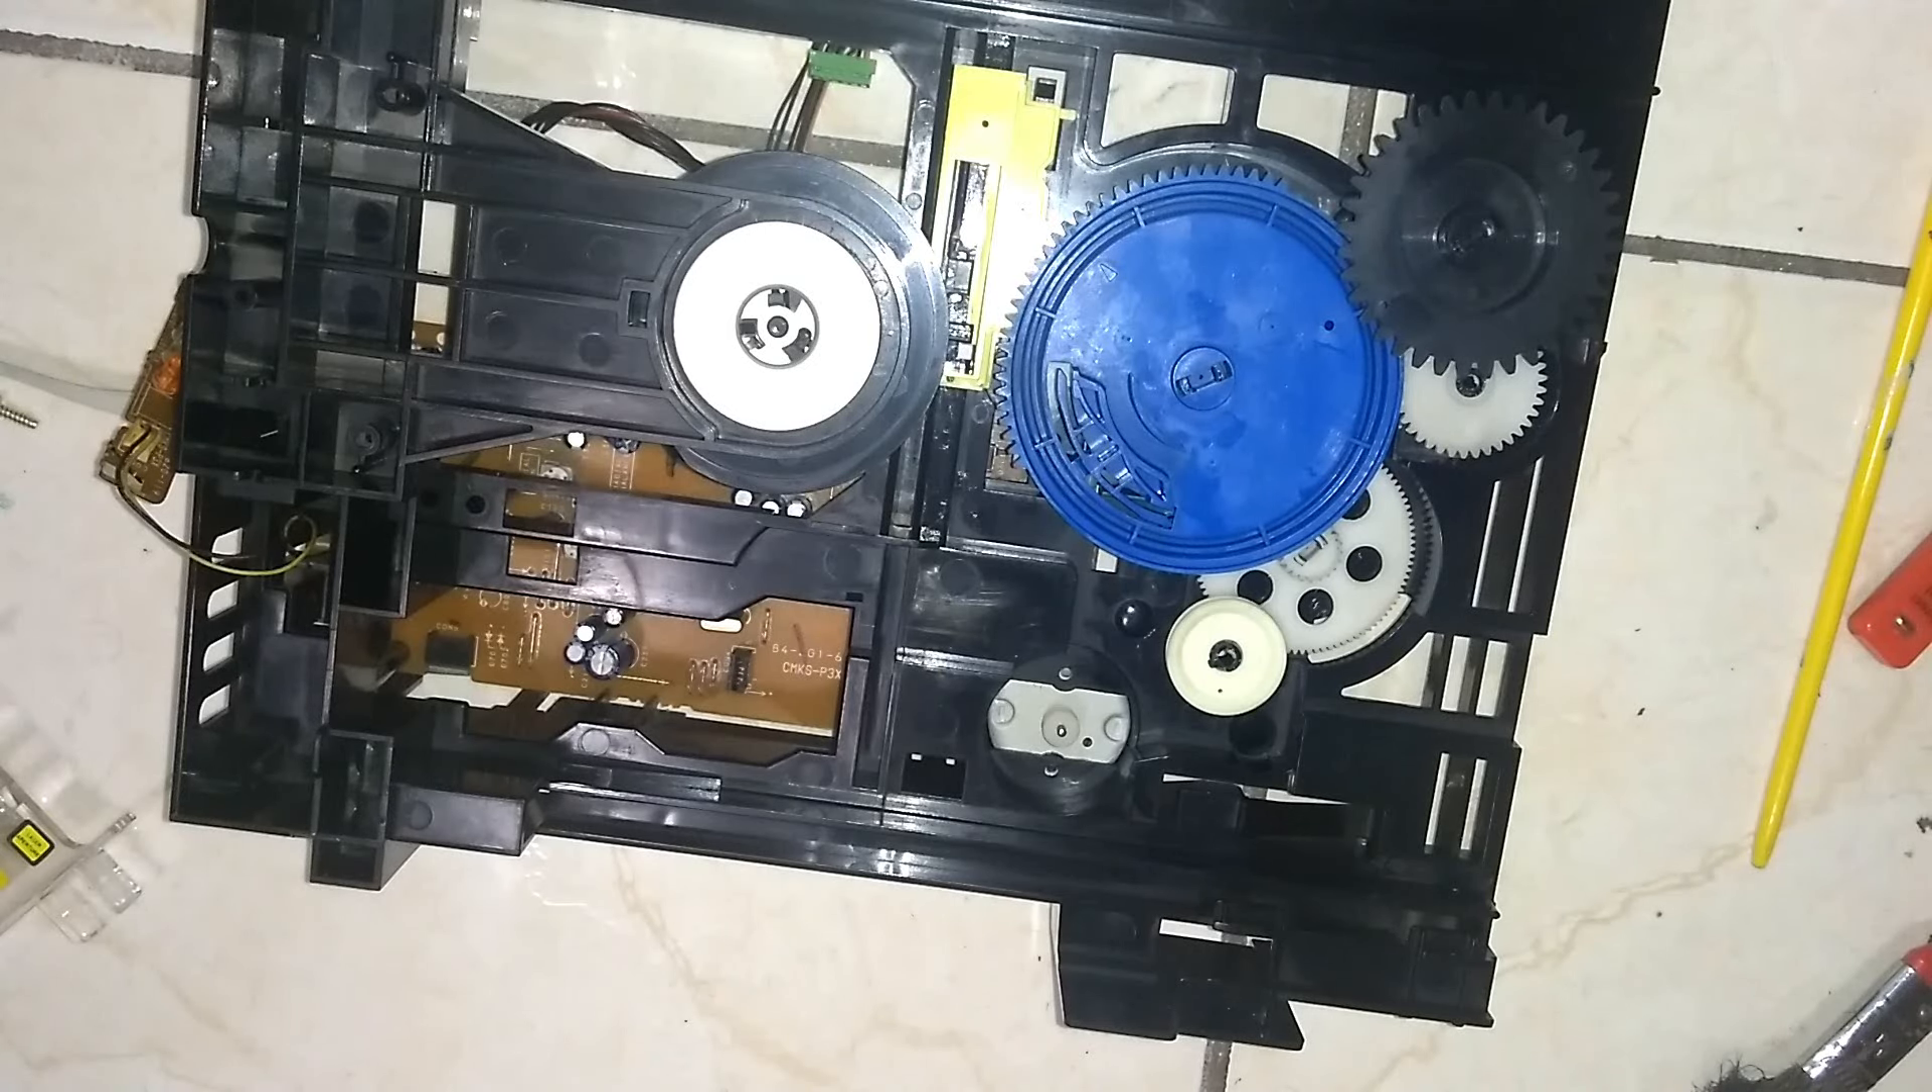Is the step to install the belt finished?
No.